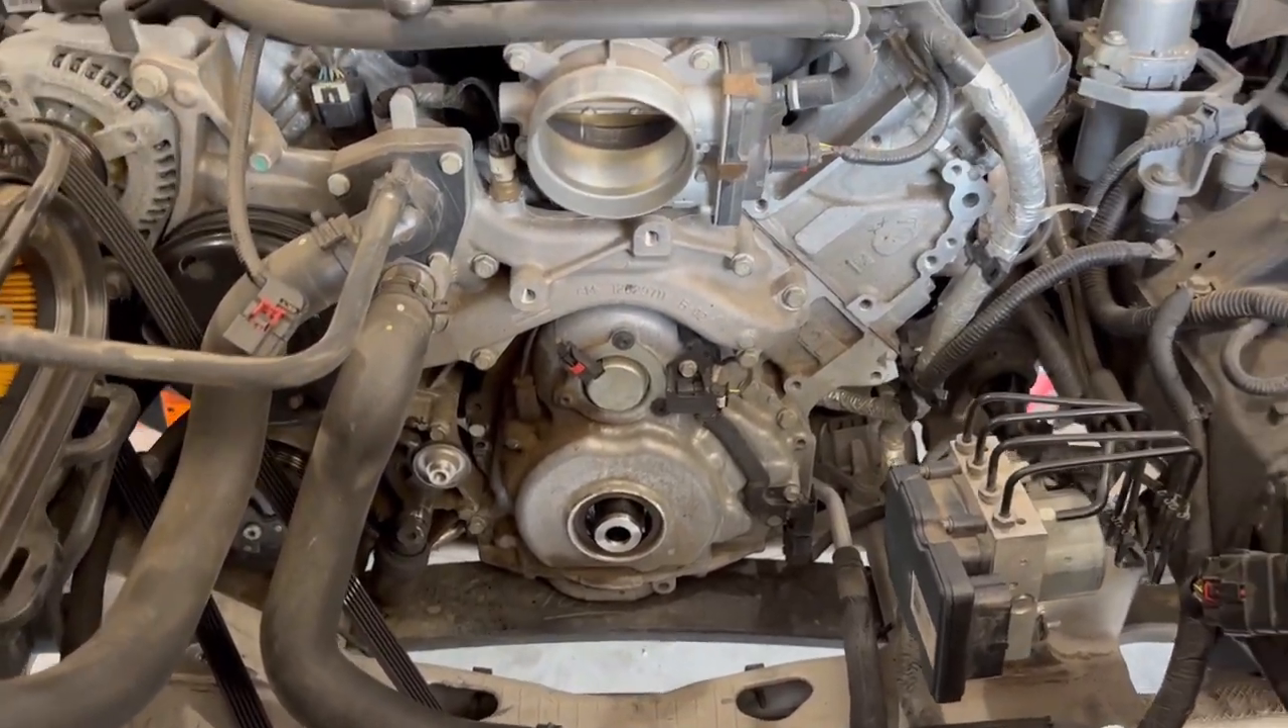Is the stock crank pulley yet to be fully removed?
No.